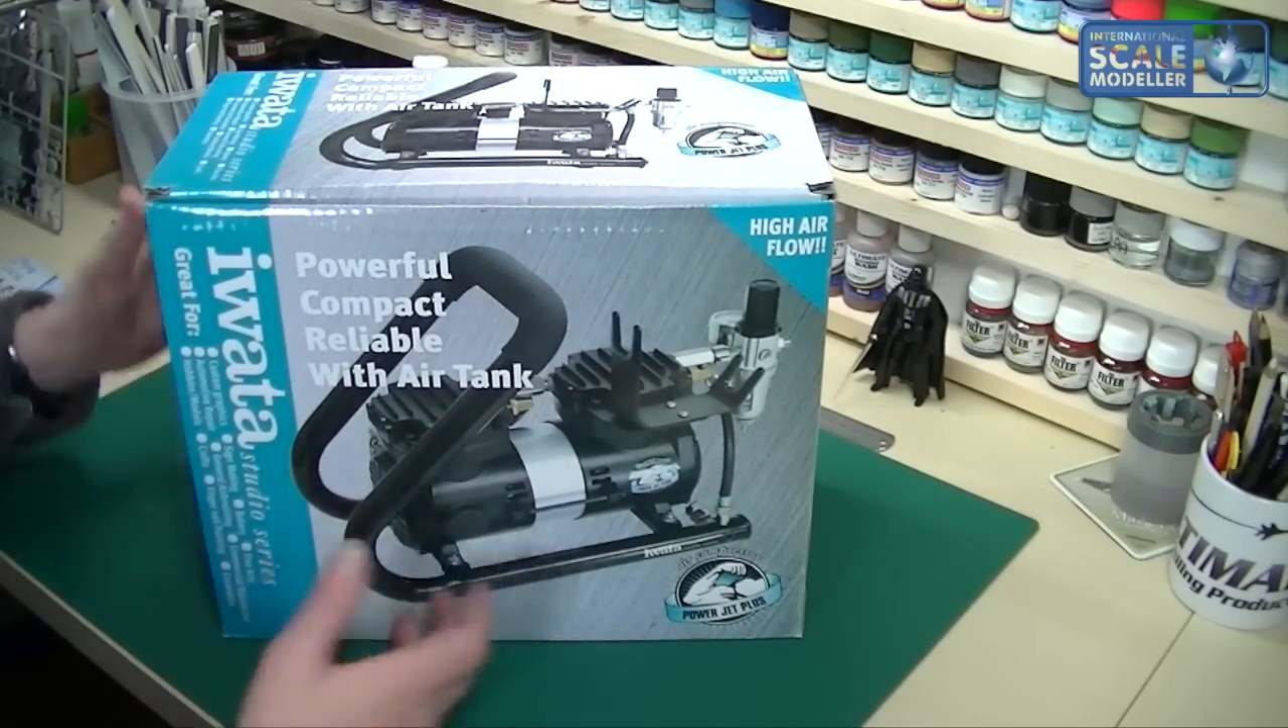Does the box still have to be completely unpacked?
Yes.